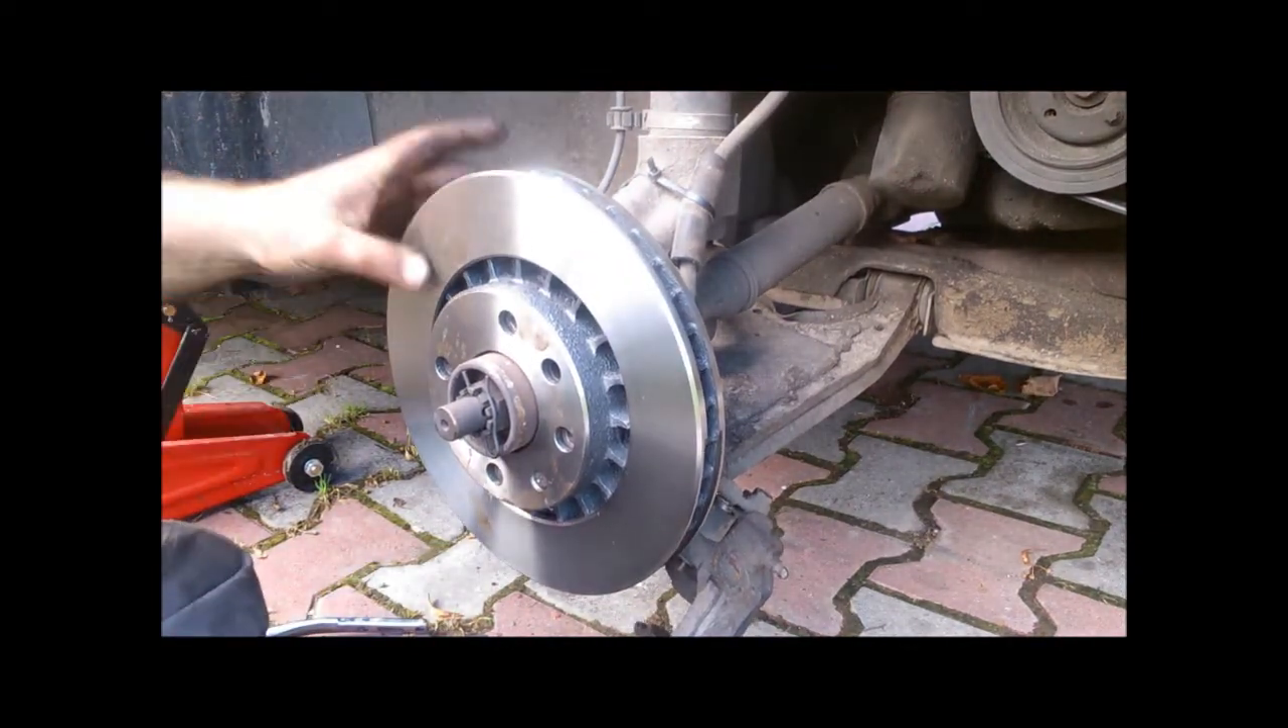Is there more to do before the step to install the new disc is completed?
No.